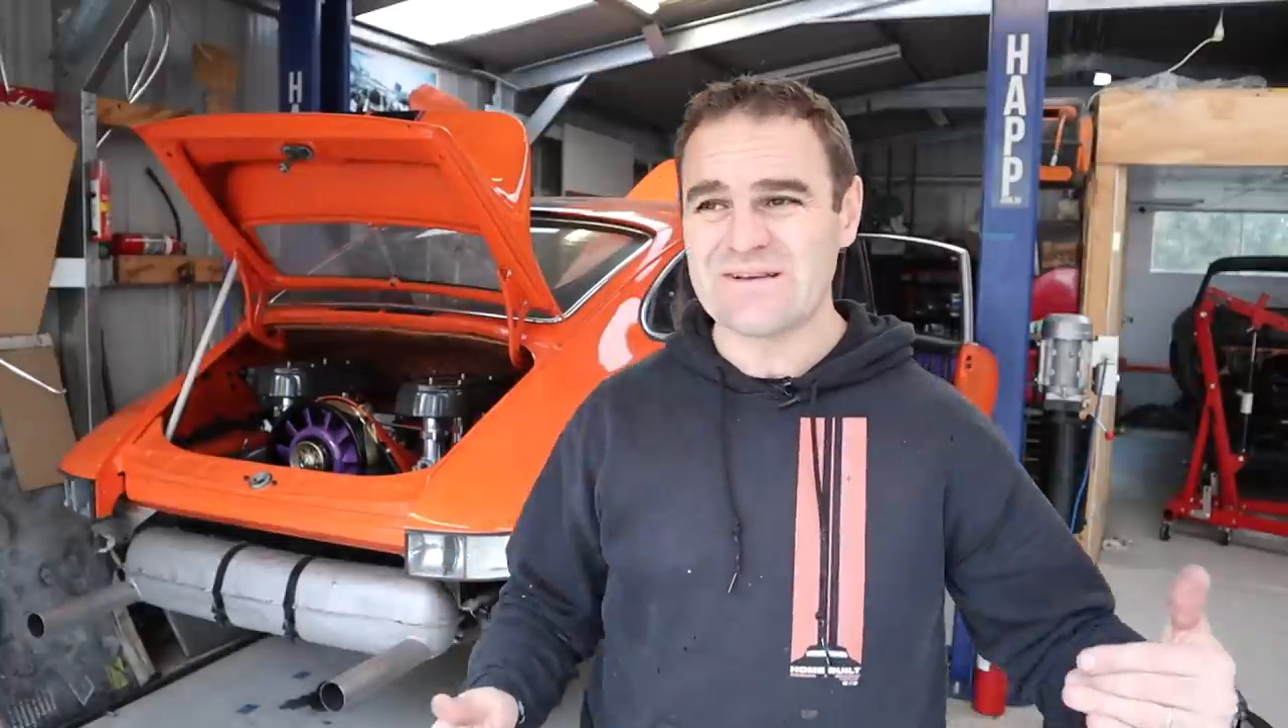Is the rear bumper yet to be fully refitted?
Yes.